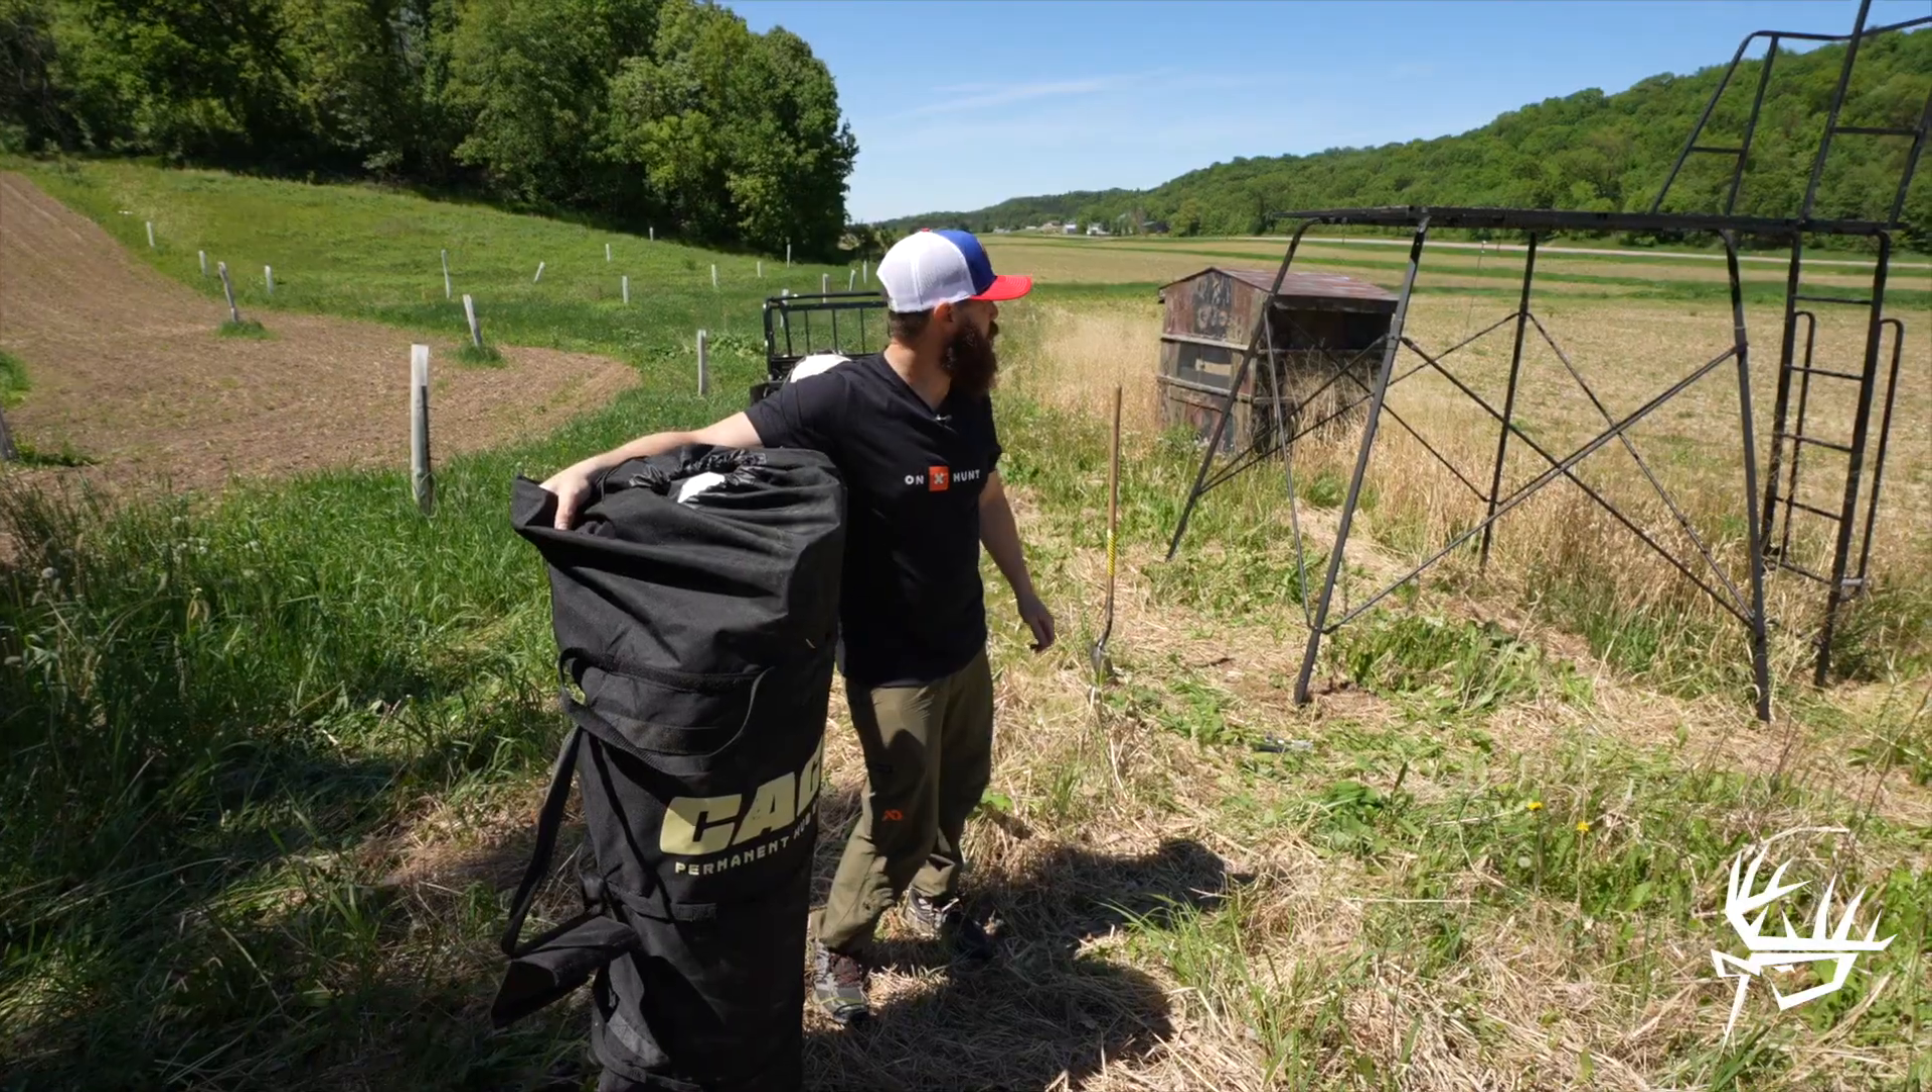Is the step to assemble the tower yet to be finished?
No.